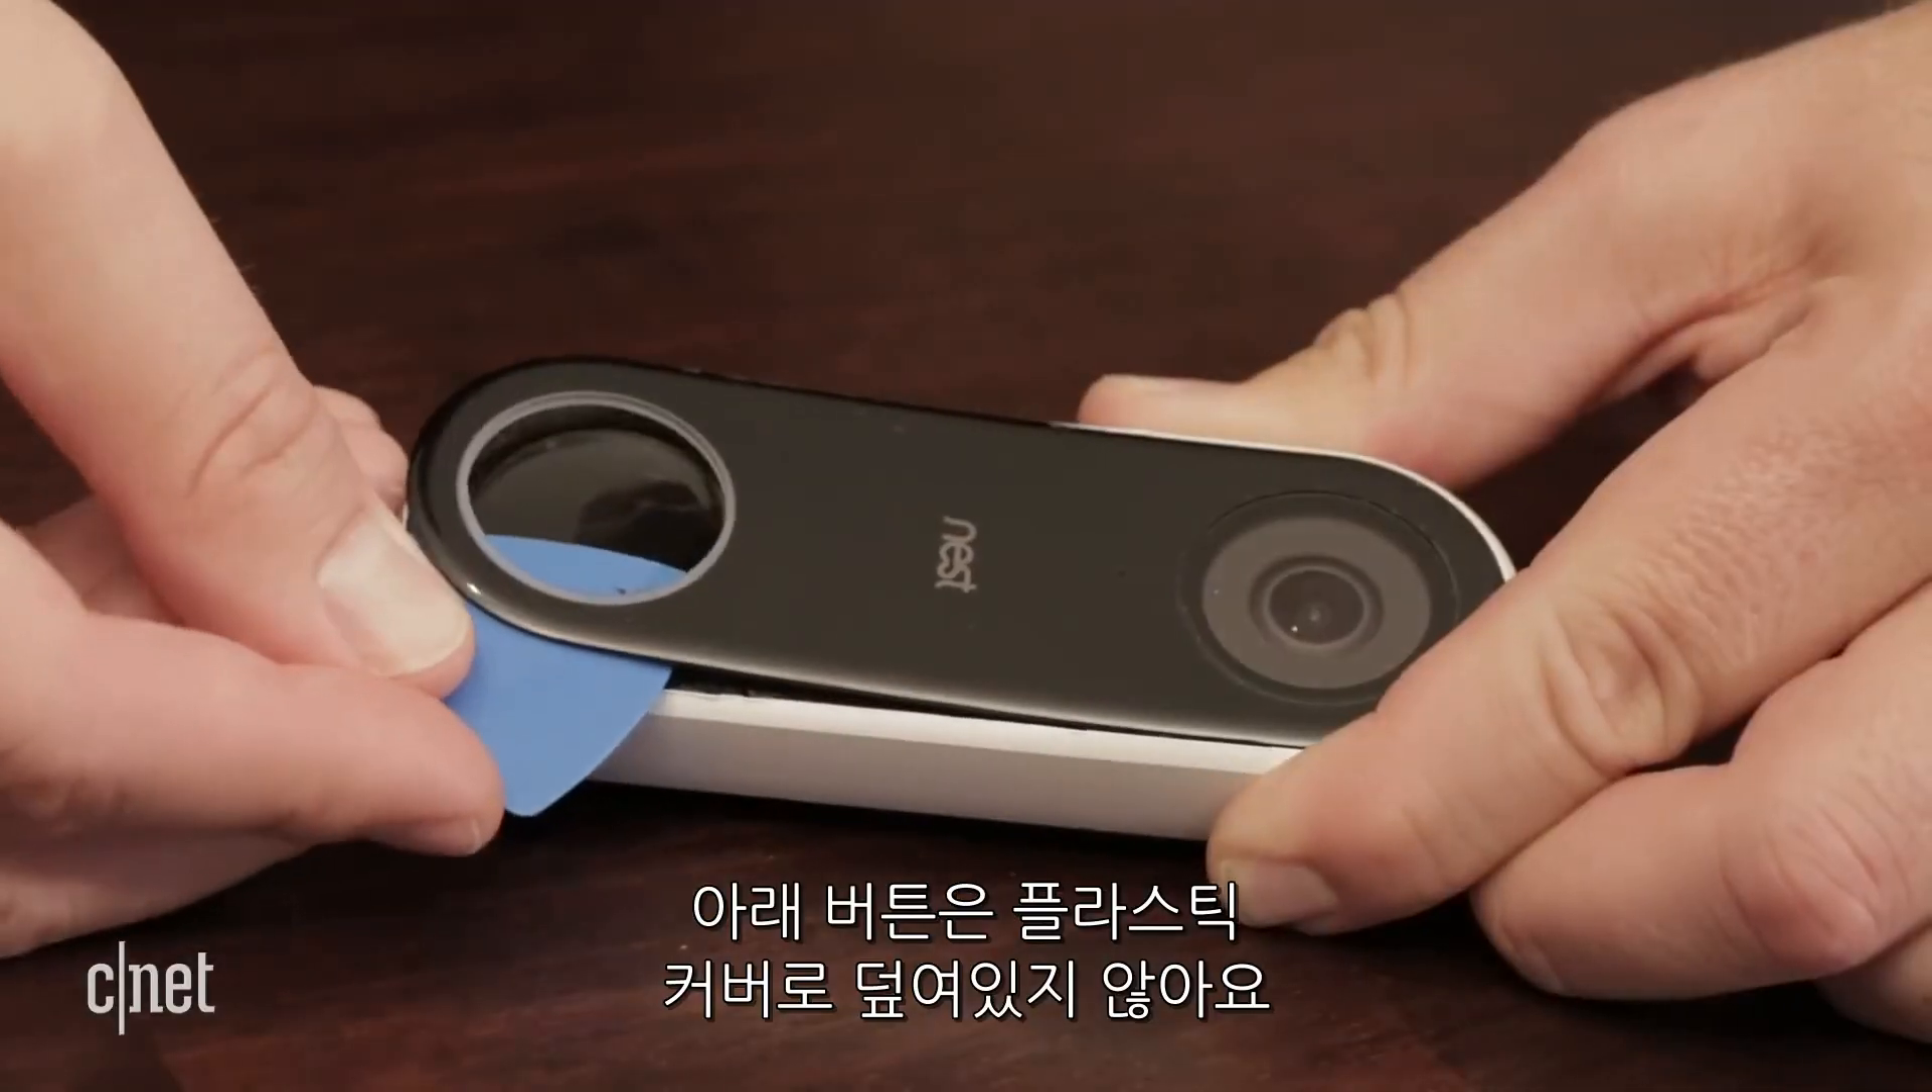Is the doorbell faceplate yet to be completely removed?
Yes.